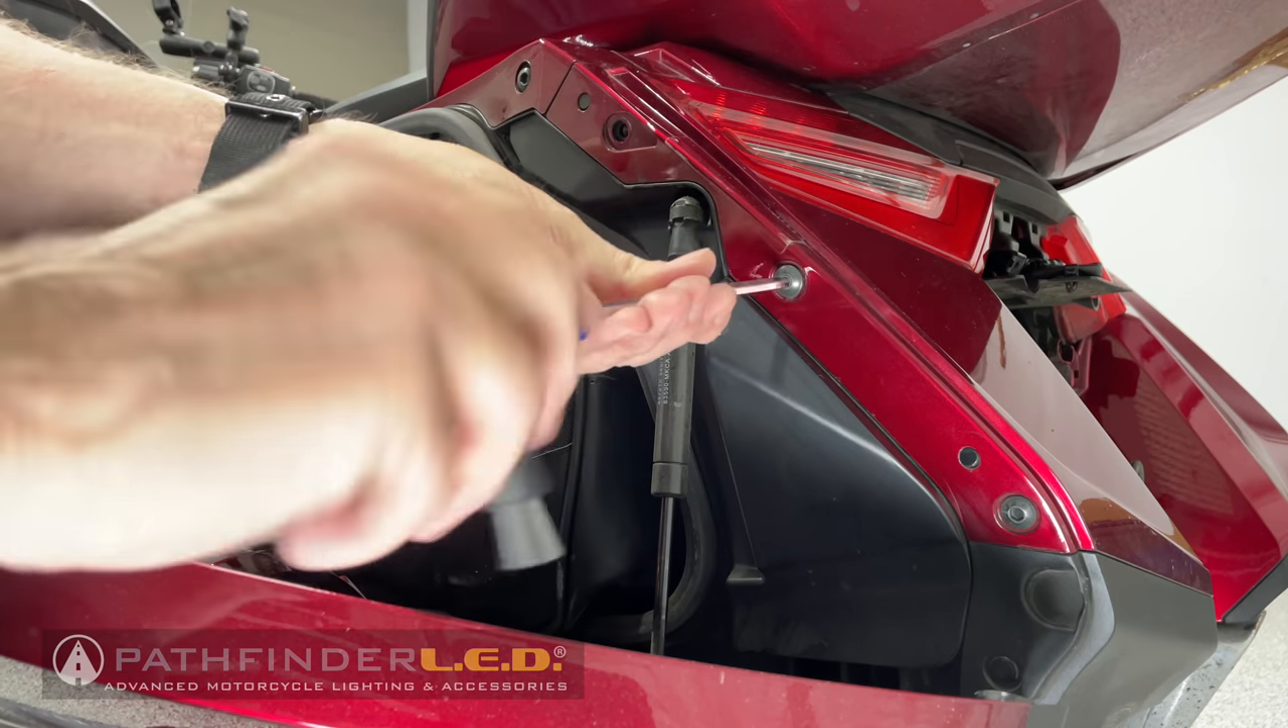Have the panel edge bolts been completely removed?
No.